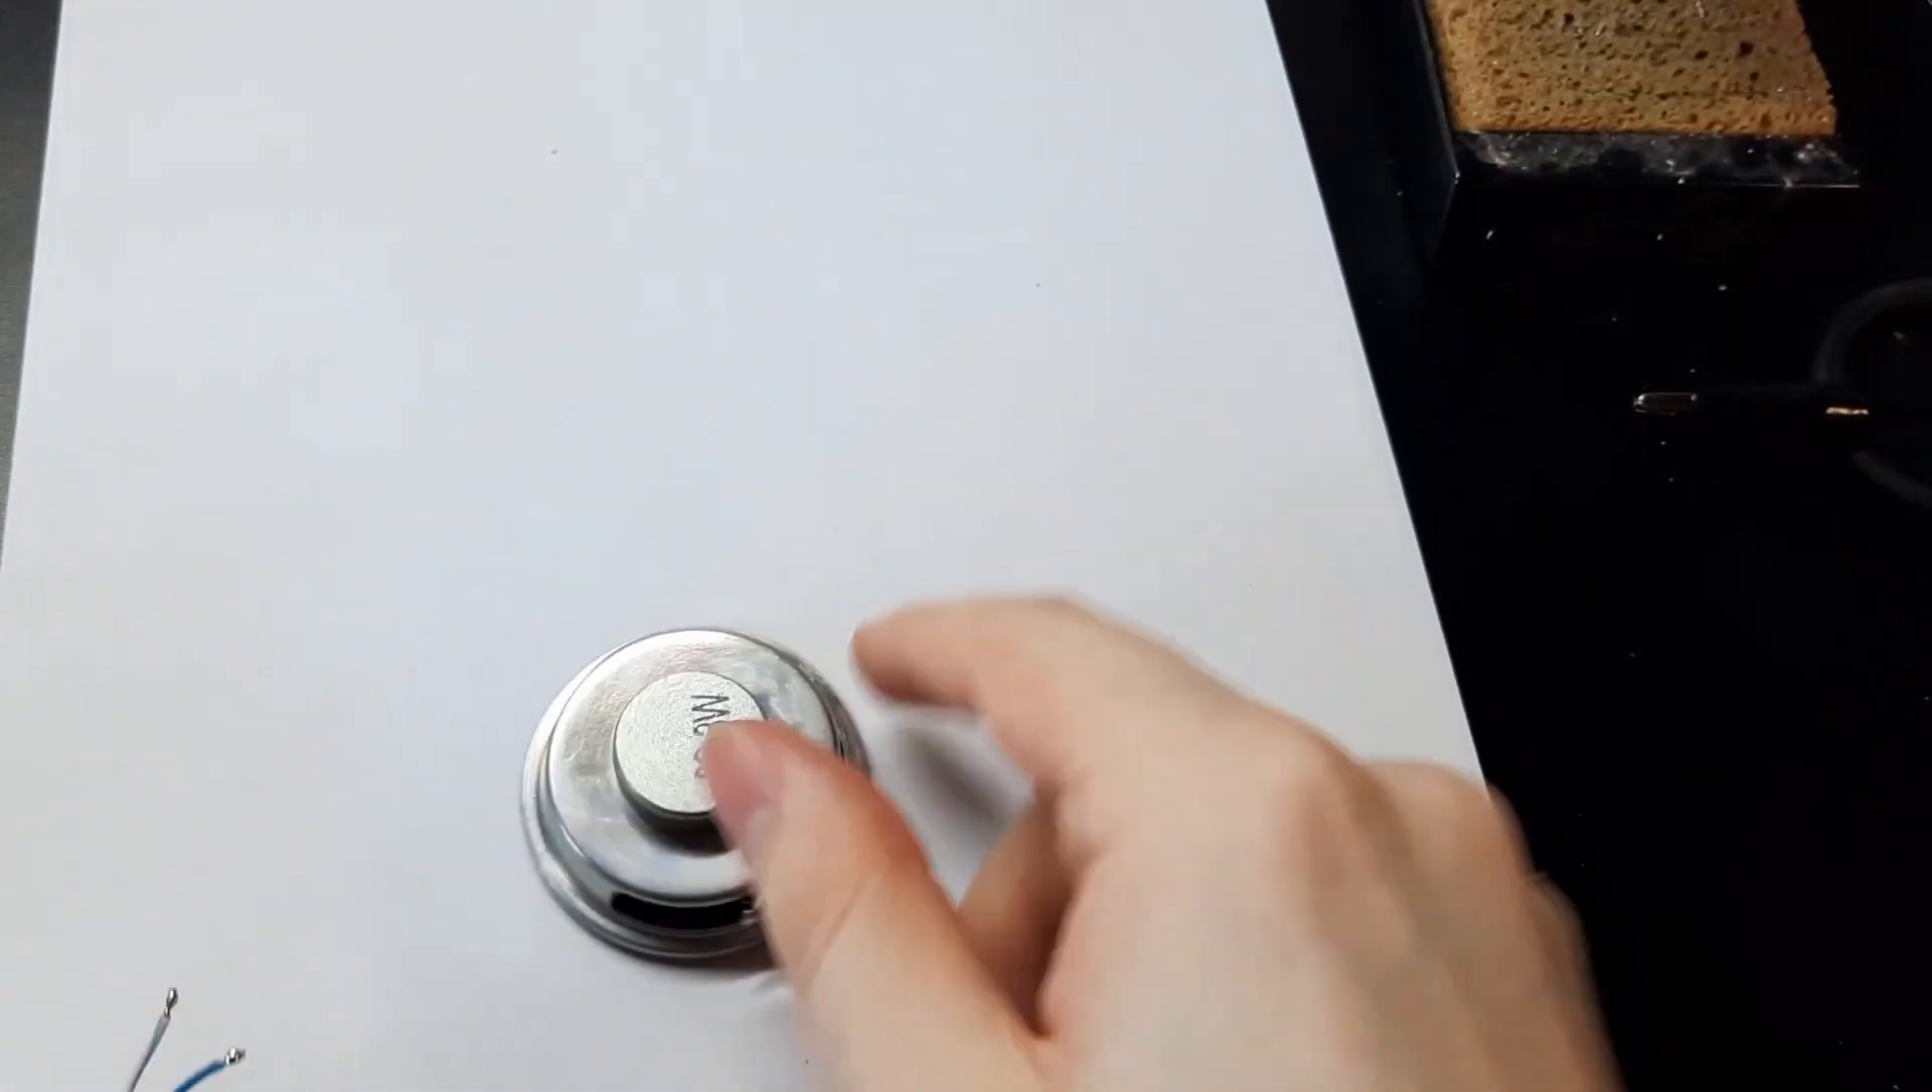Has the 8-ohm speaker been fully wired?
No.